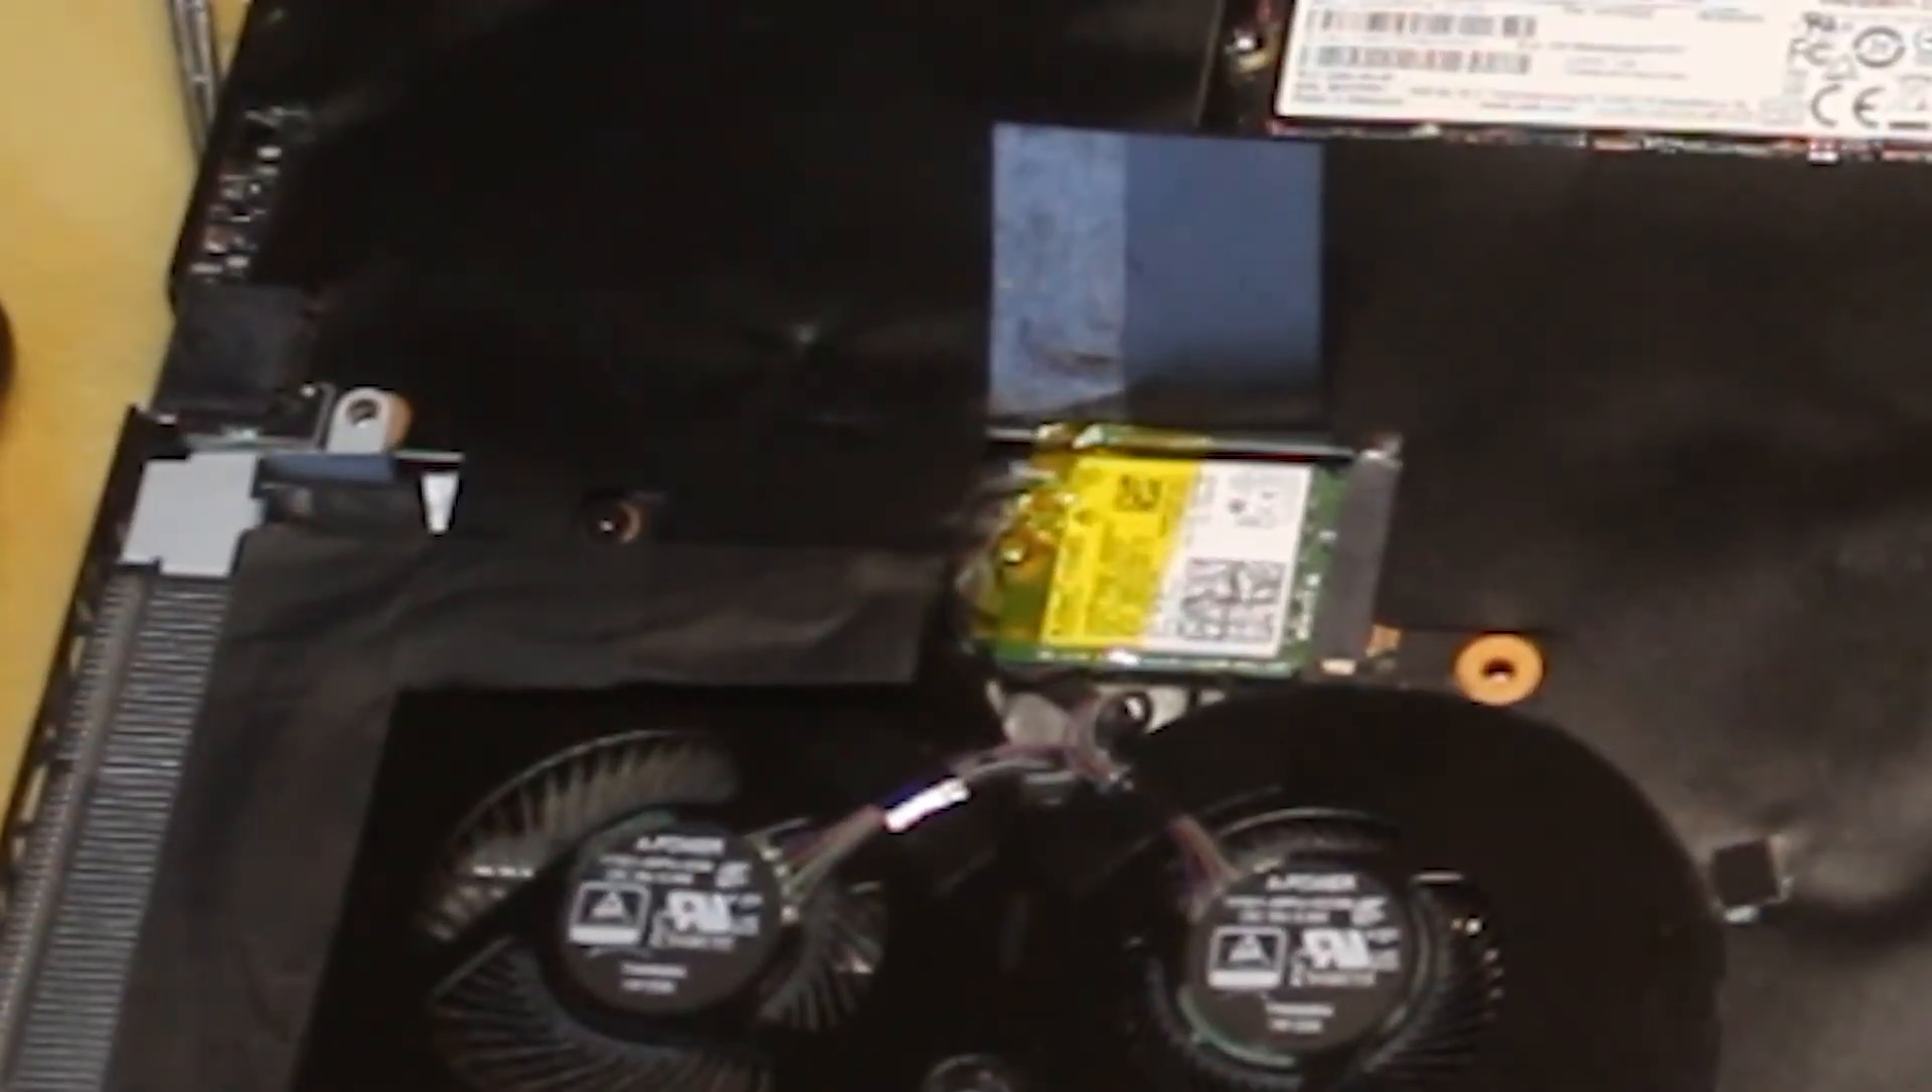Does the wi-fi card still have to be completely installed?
No.